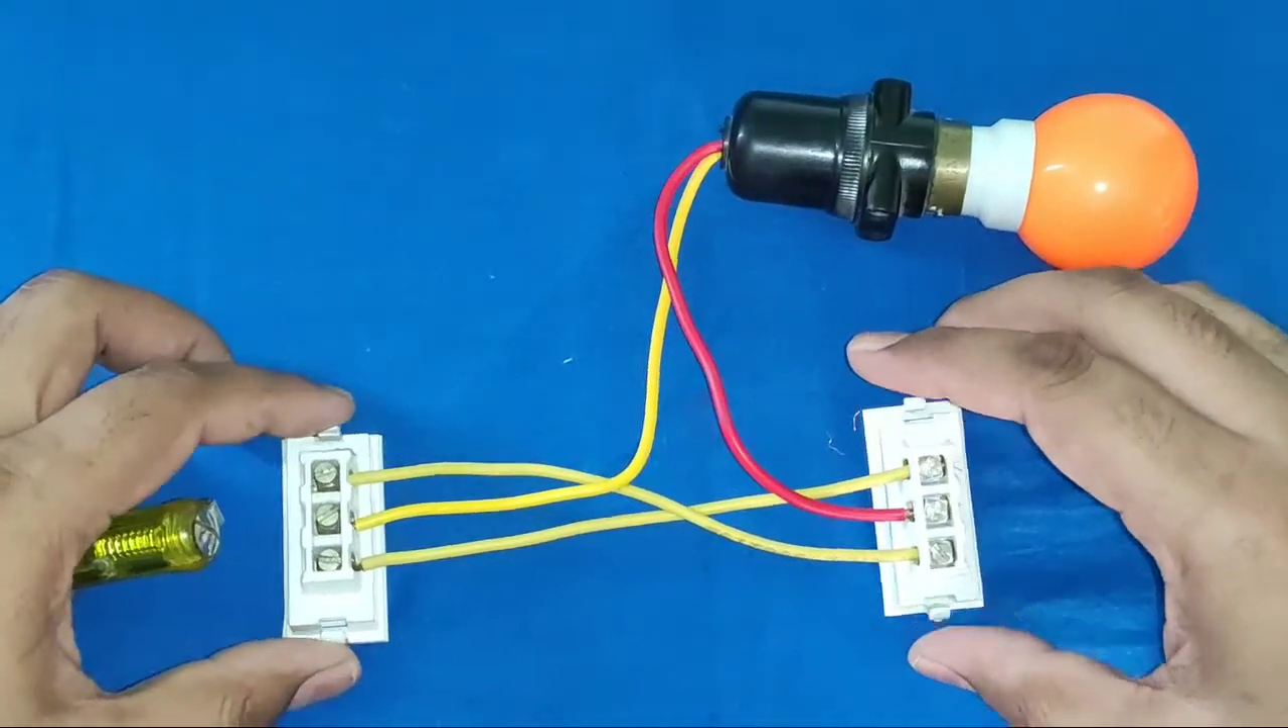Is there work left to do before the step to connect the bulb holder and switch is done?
No.